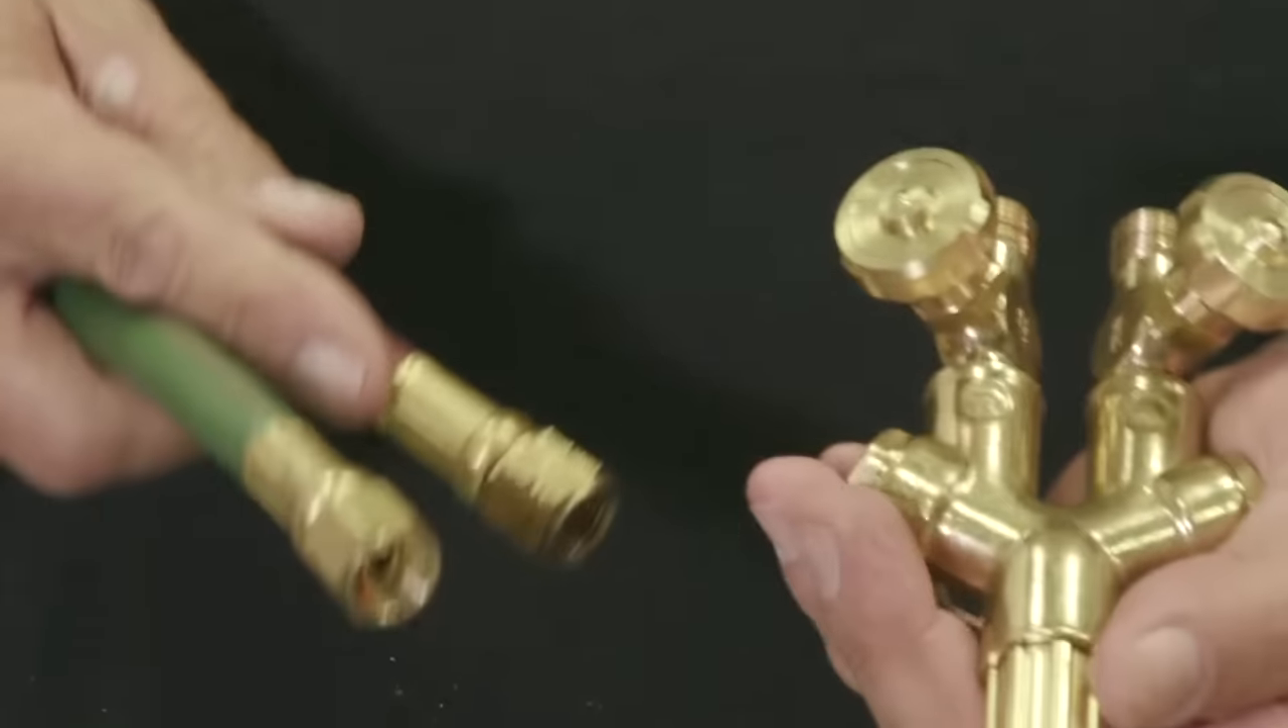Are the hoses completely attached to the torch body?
No.